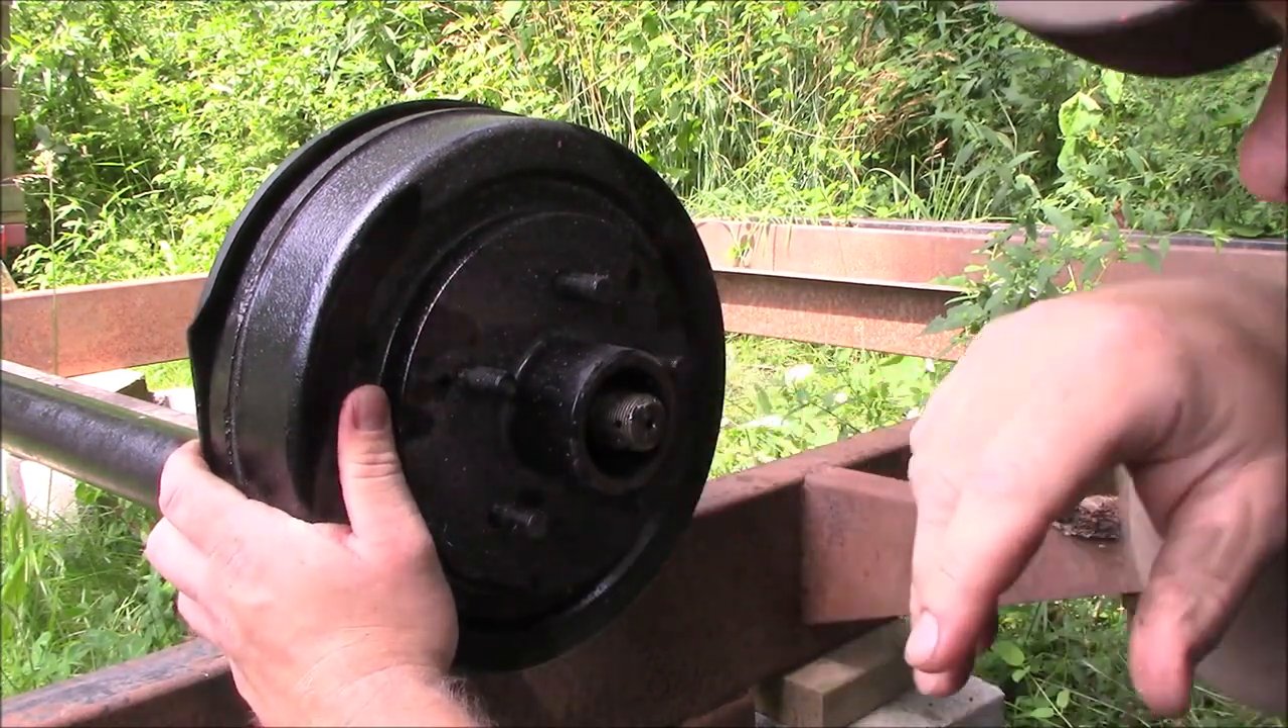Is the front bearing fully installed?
No.